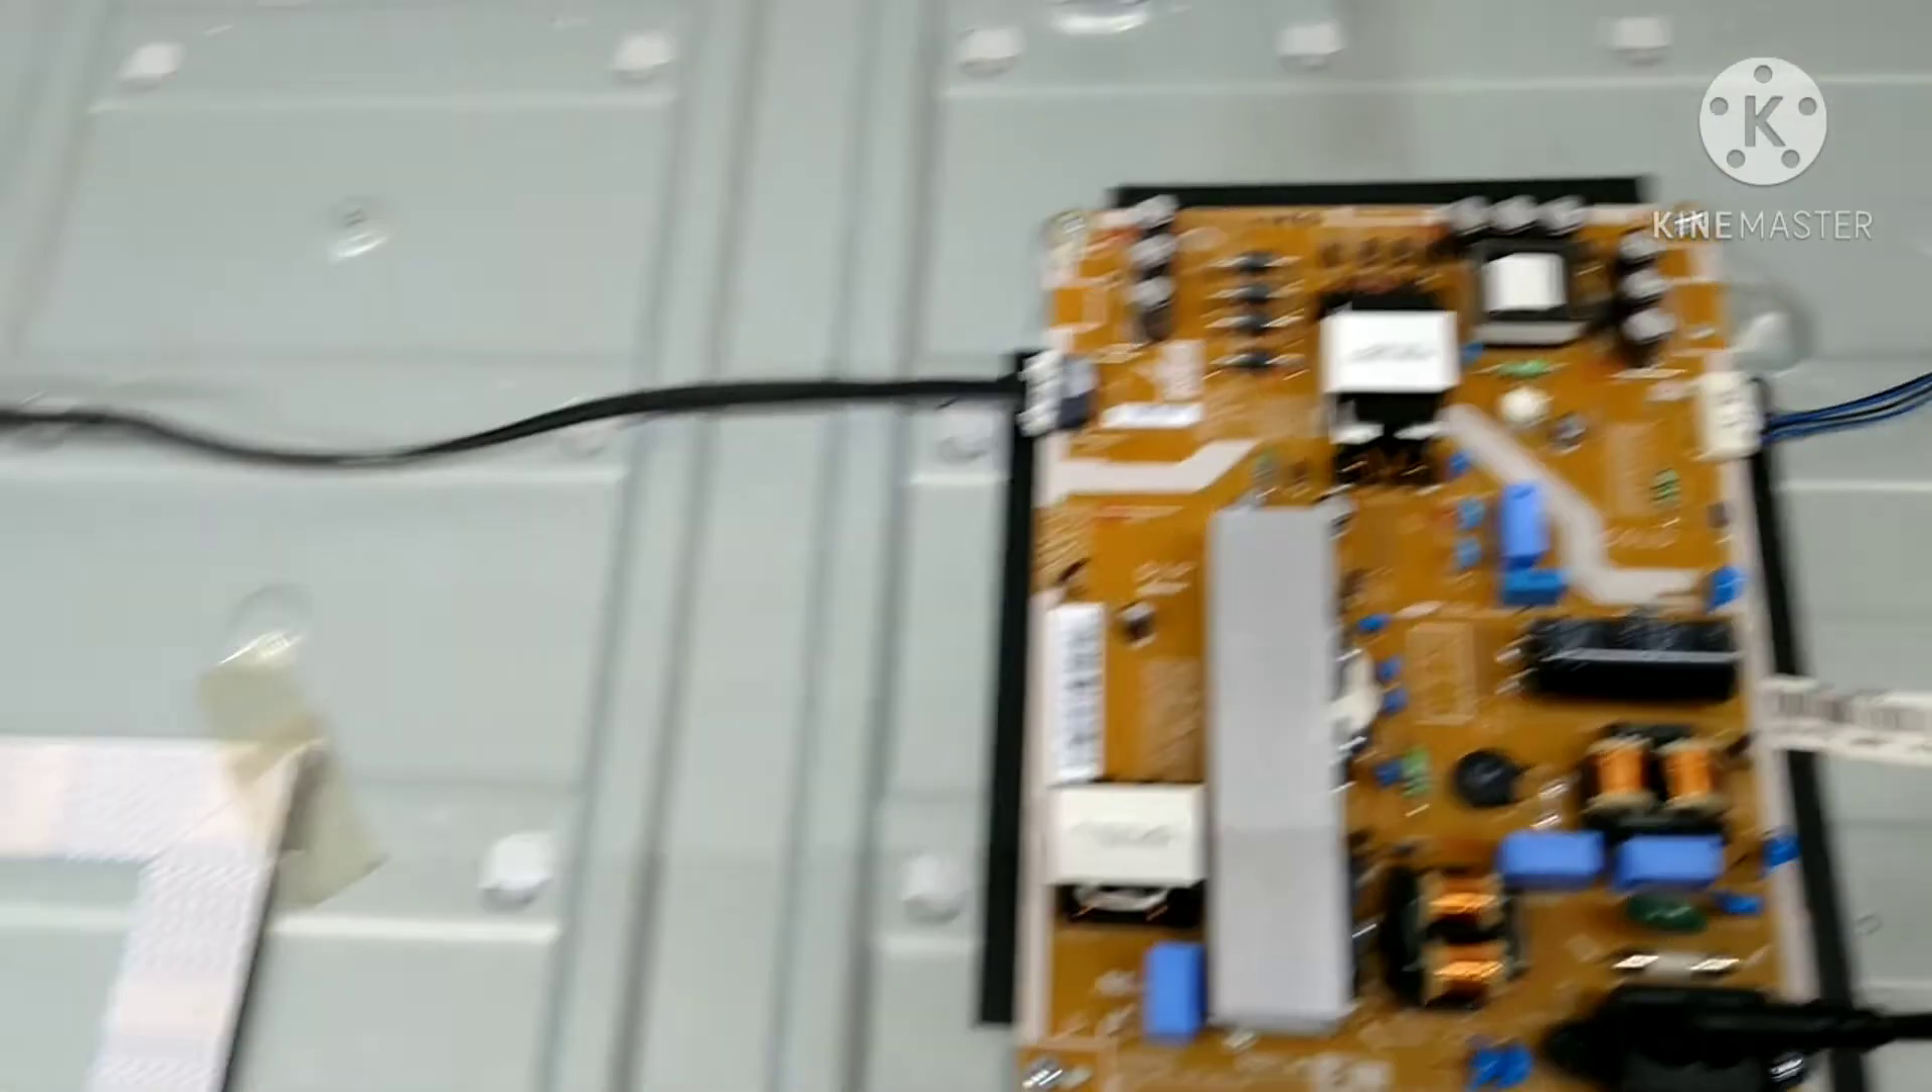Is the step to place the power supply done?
Yes.